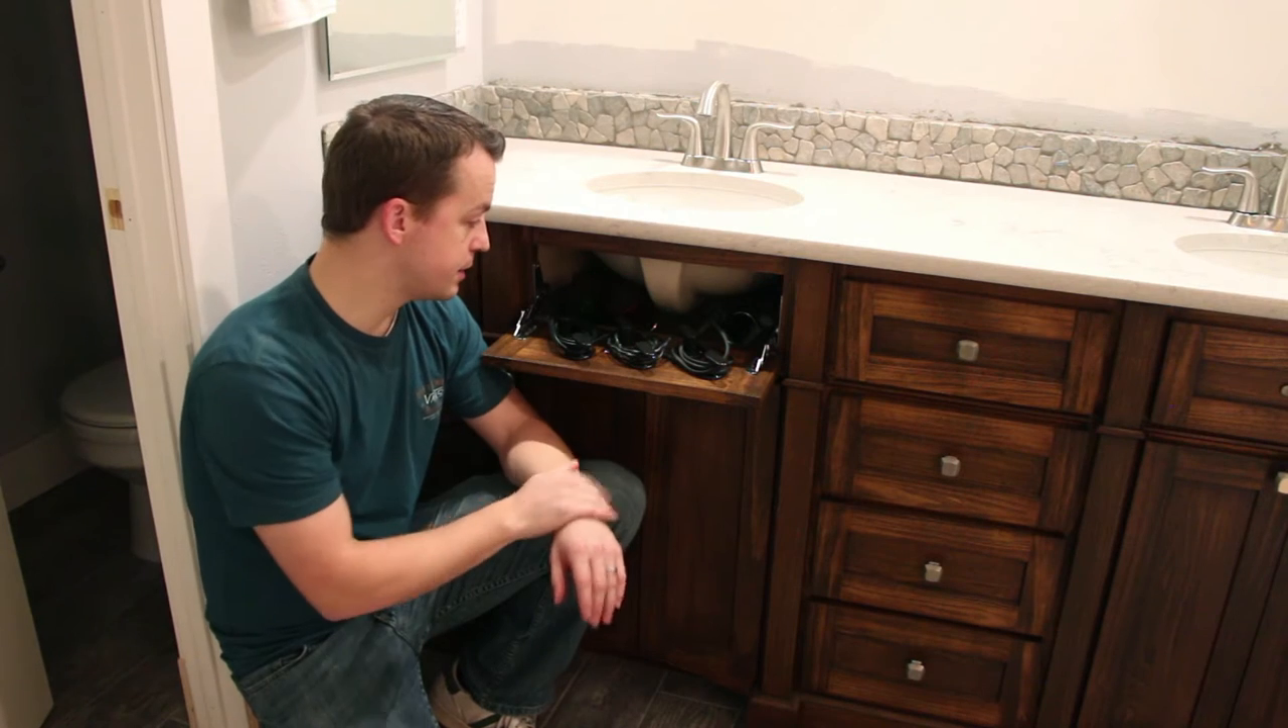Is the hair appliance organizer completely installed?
Yes.